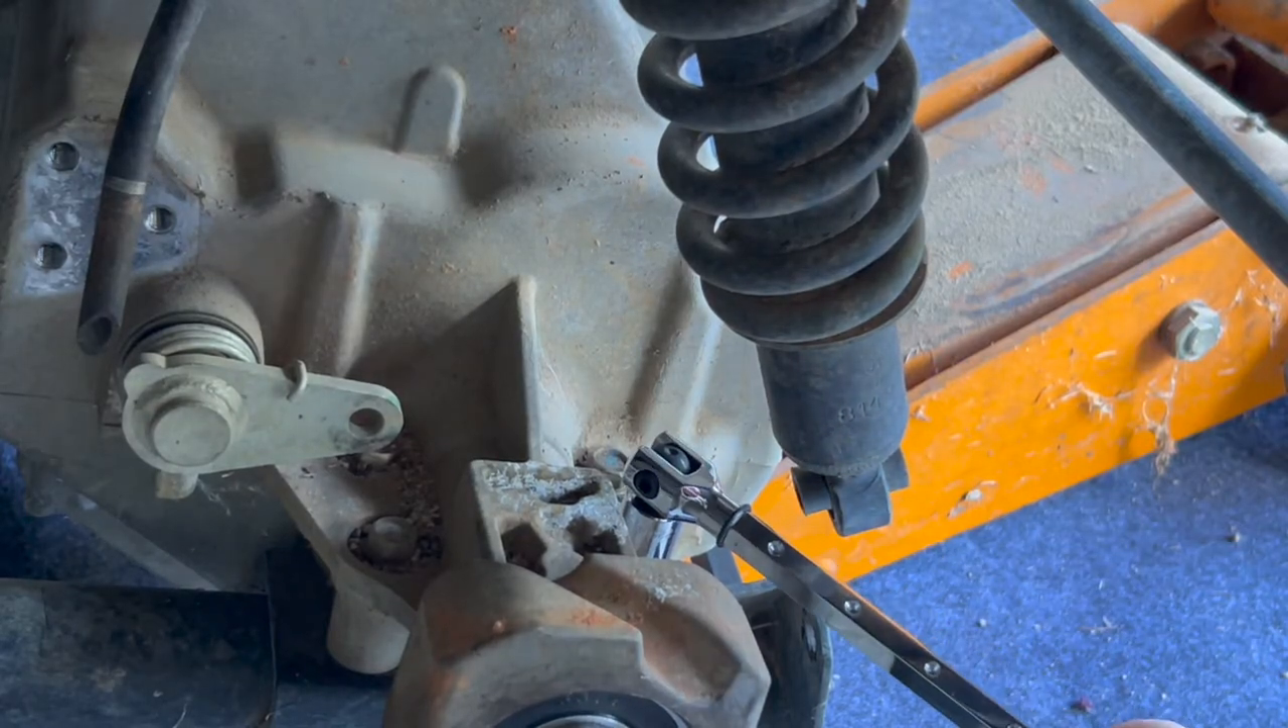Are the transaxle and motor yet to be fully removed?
Yes.